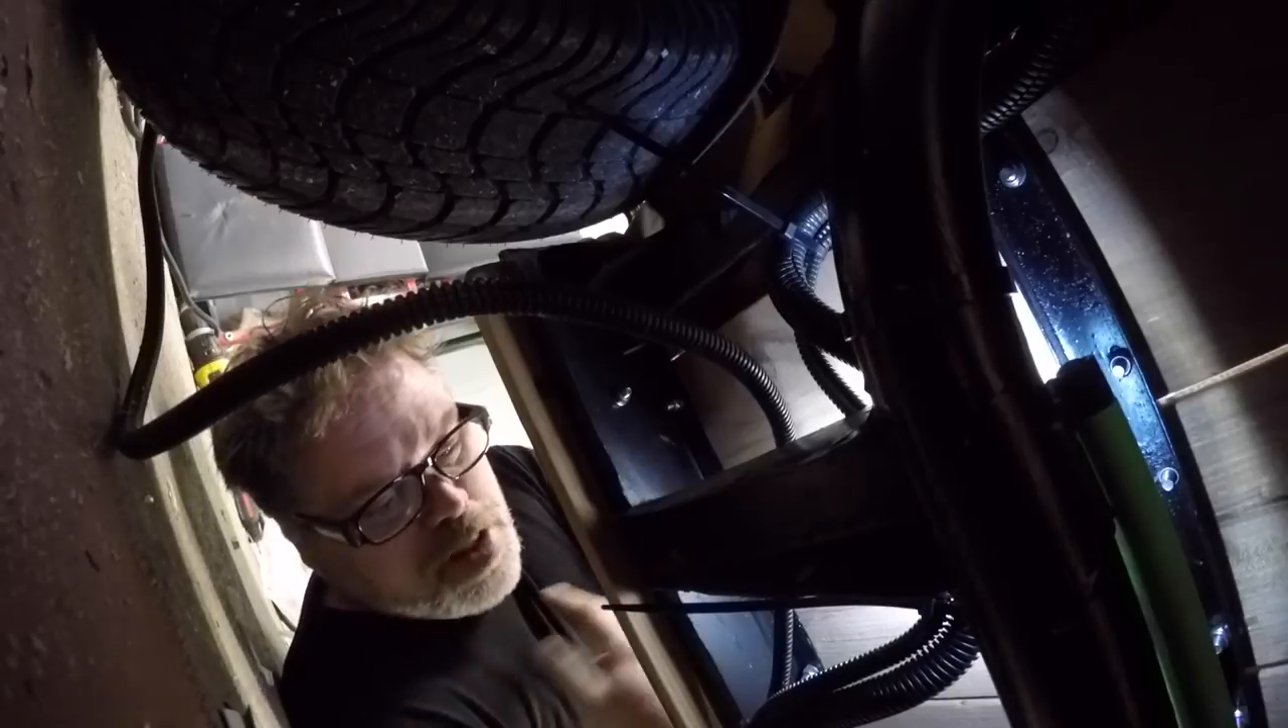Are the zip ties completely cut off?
No.